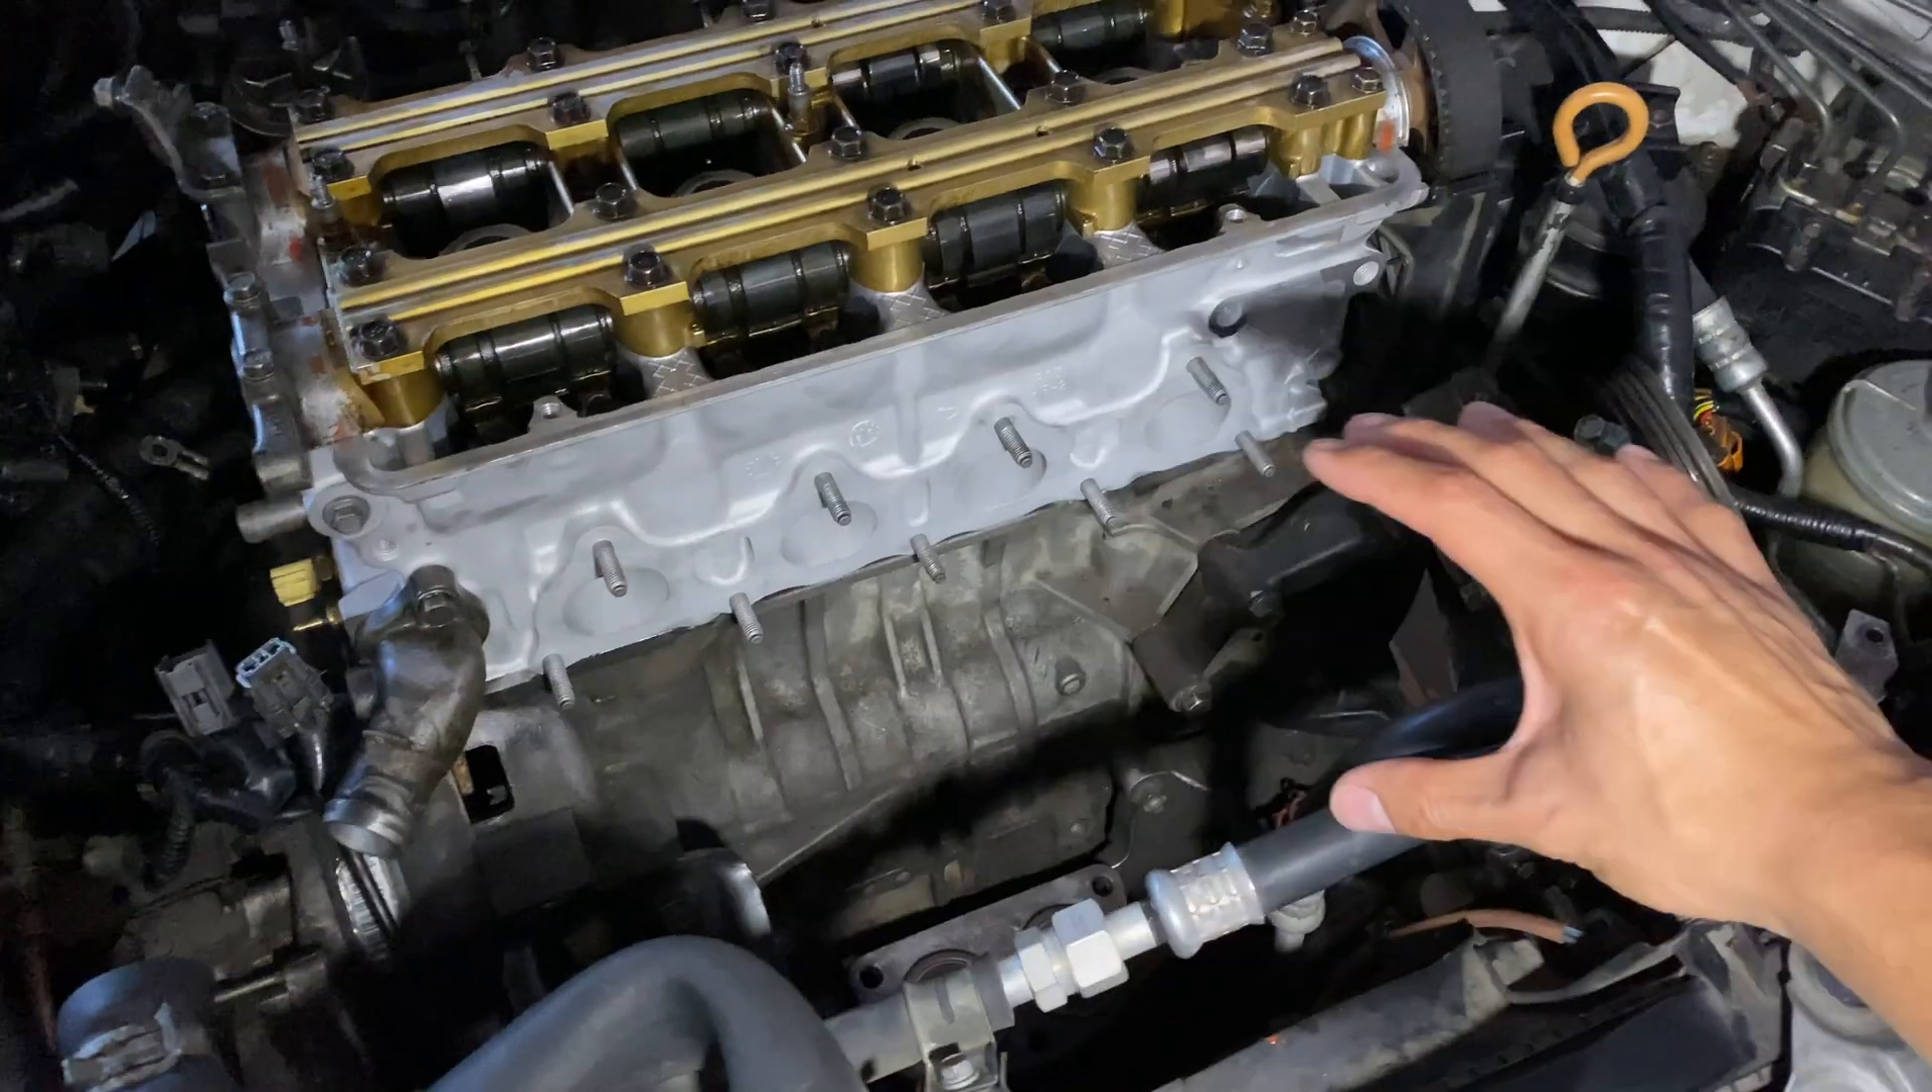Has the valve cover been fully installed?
No.